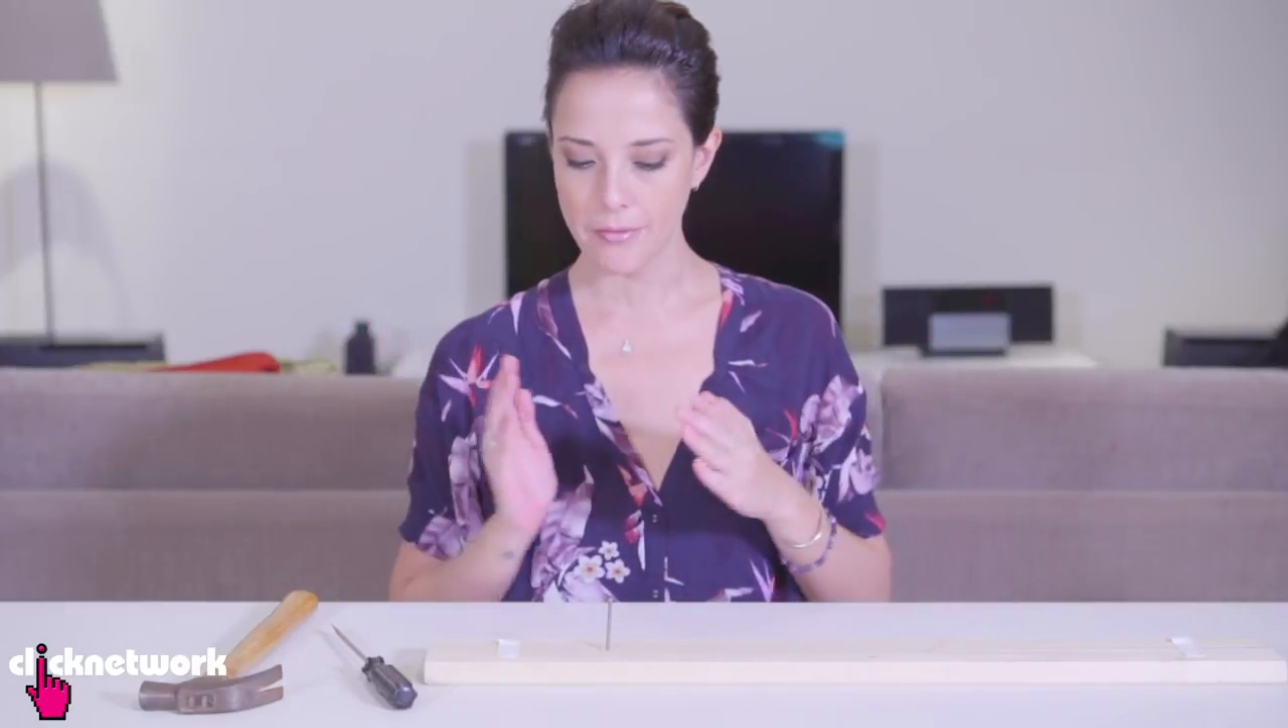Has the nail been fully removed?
No.